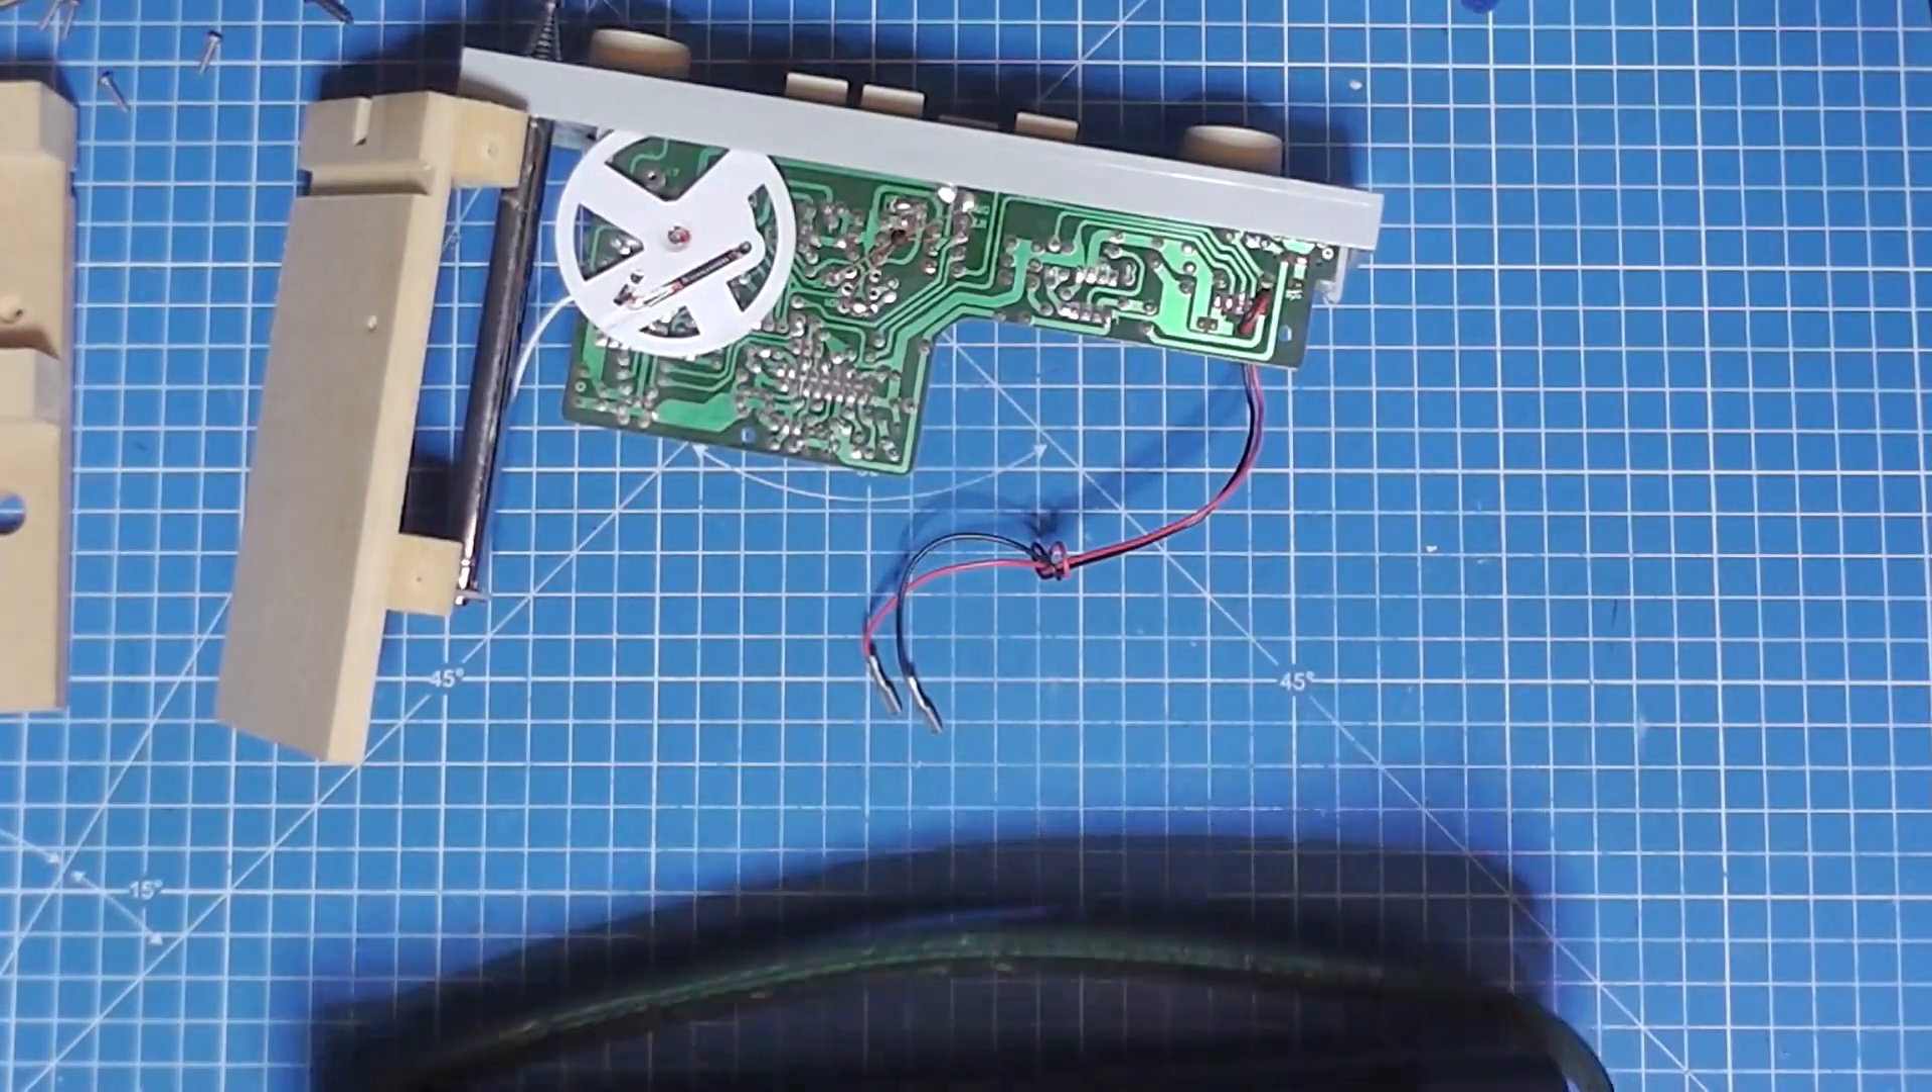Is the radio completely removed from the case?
Yes.